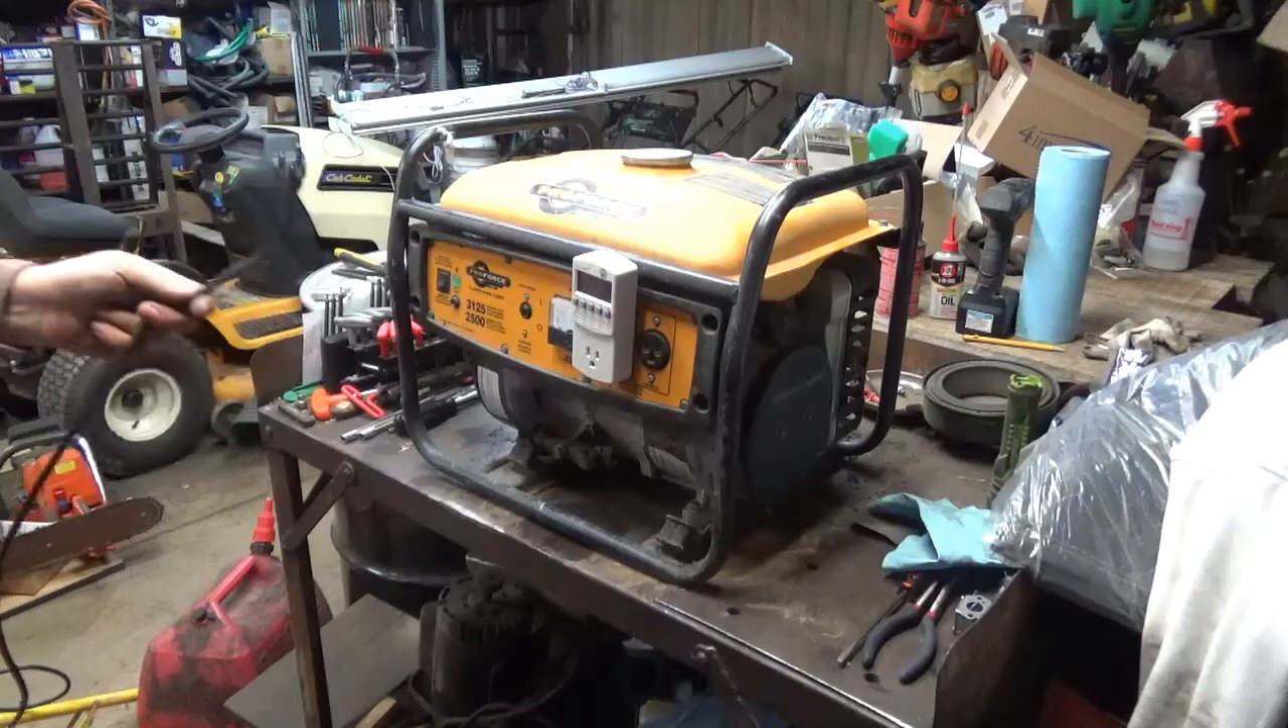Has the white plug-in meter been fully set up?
Yes.